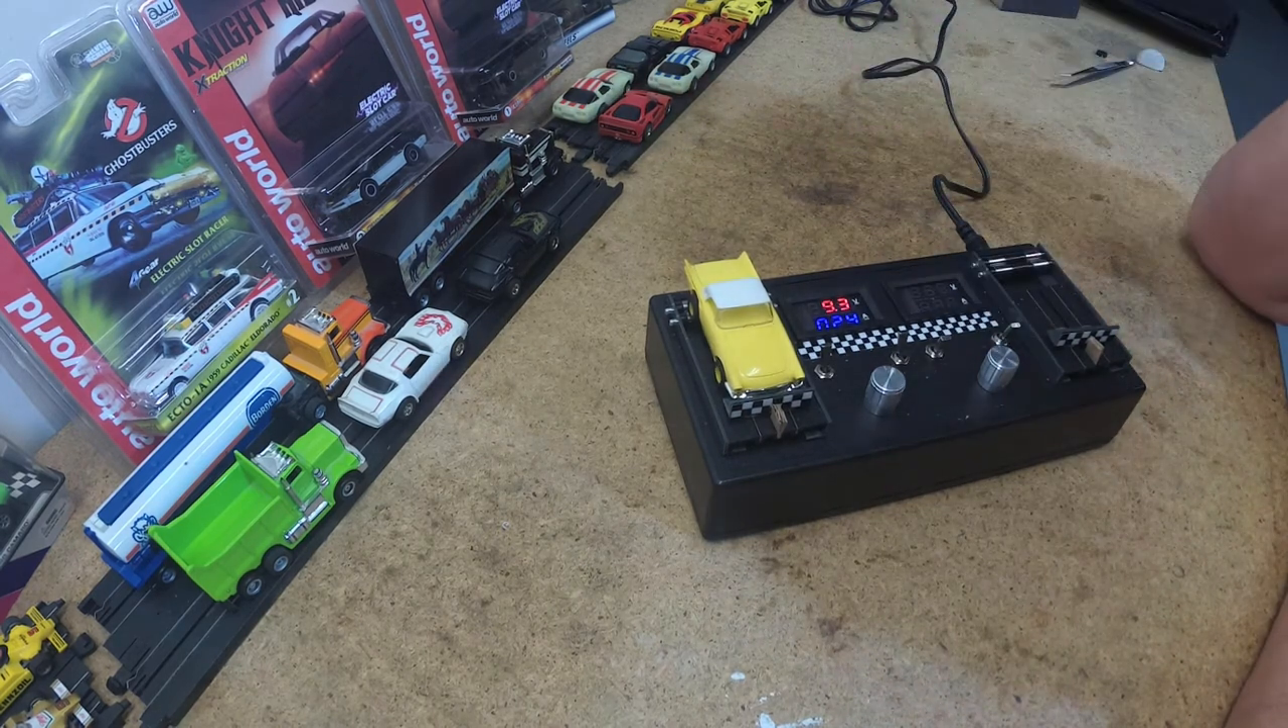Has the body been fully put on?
Yes.